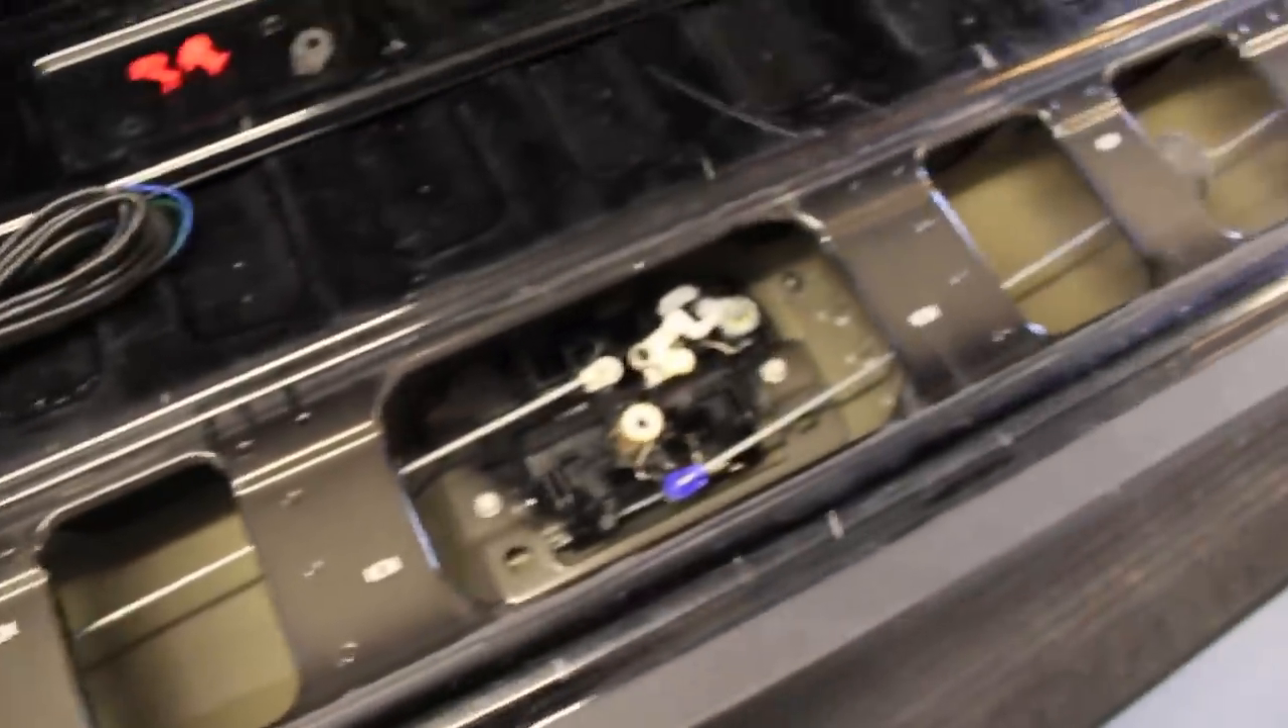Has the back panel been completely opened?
Yes.